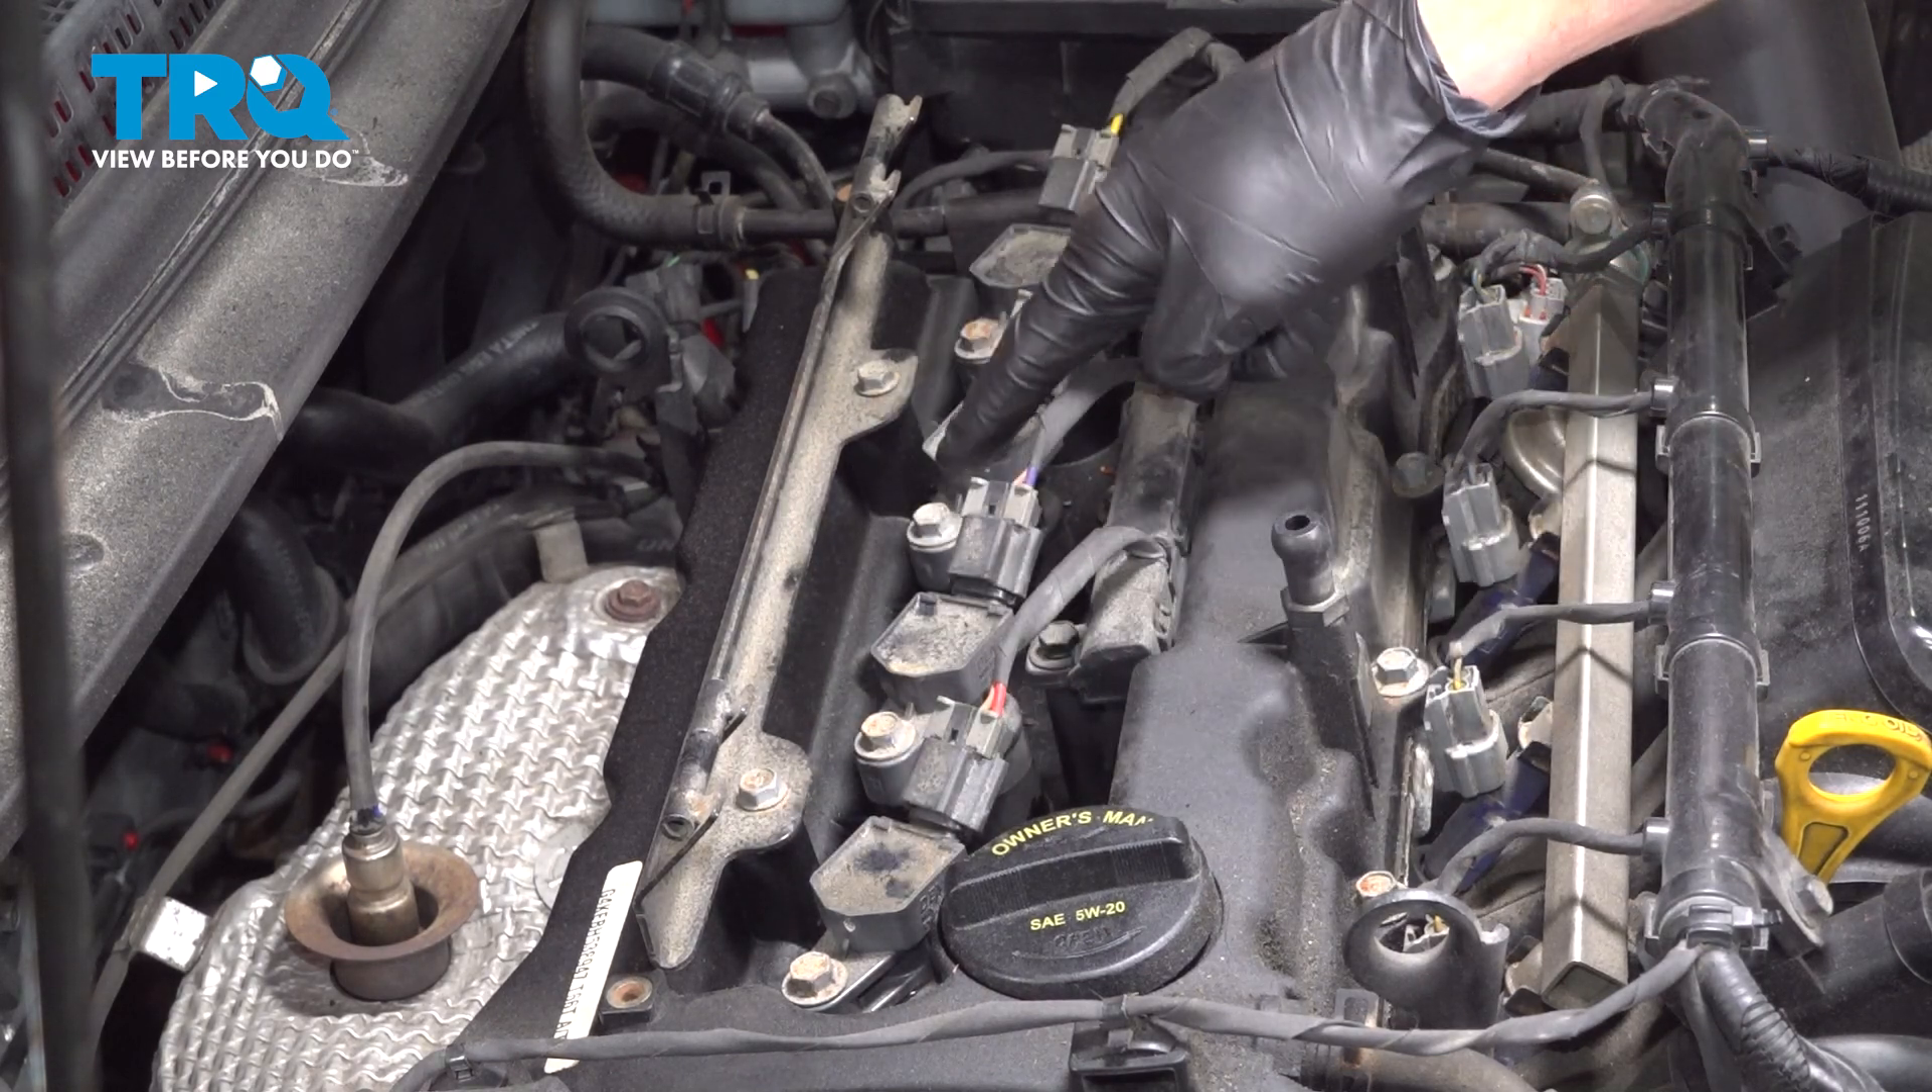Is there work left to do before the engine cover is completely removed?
No.